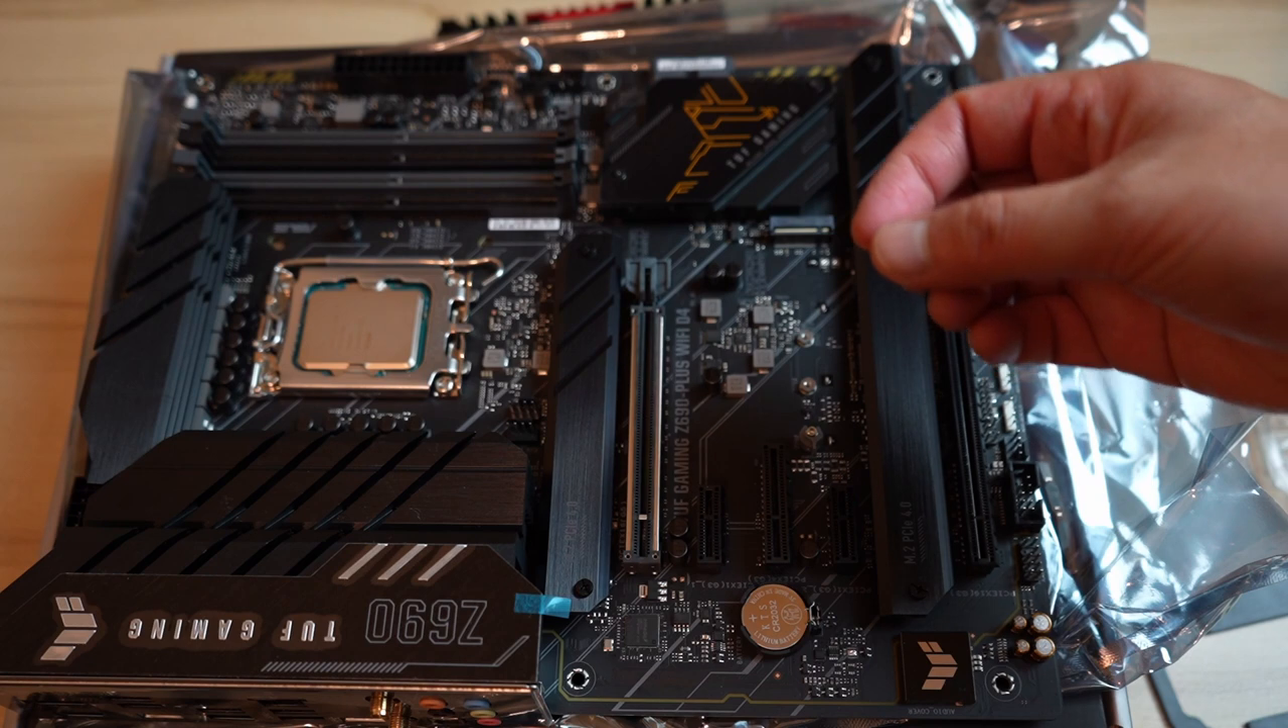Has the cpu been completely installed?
Yes.